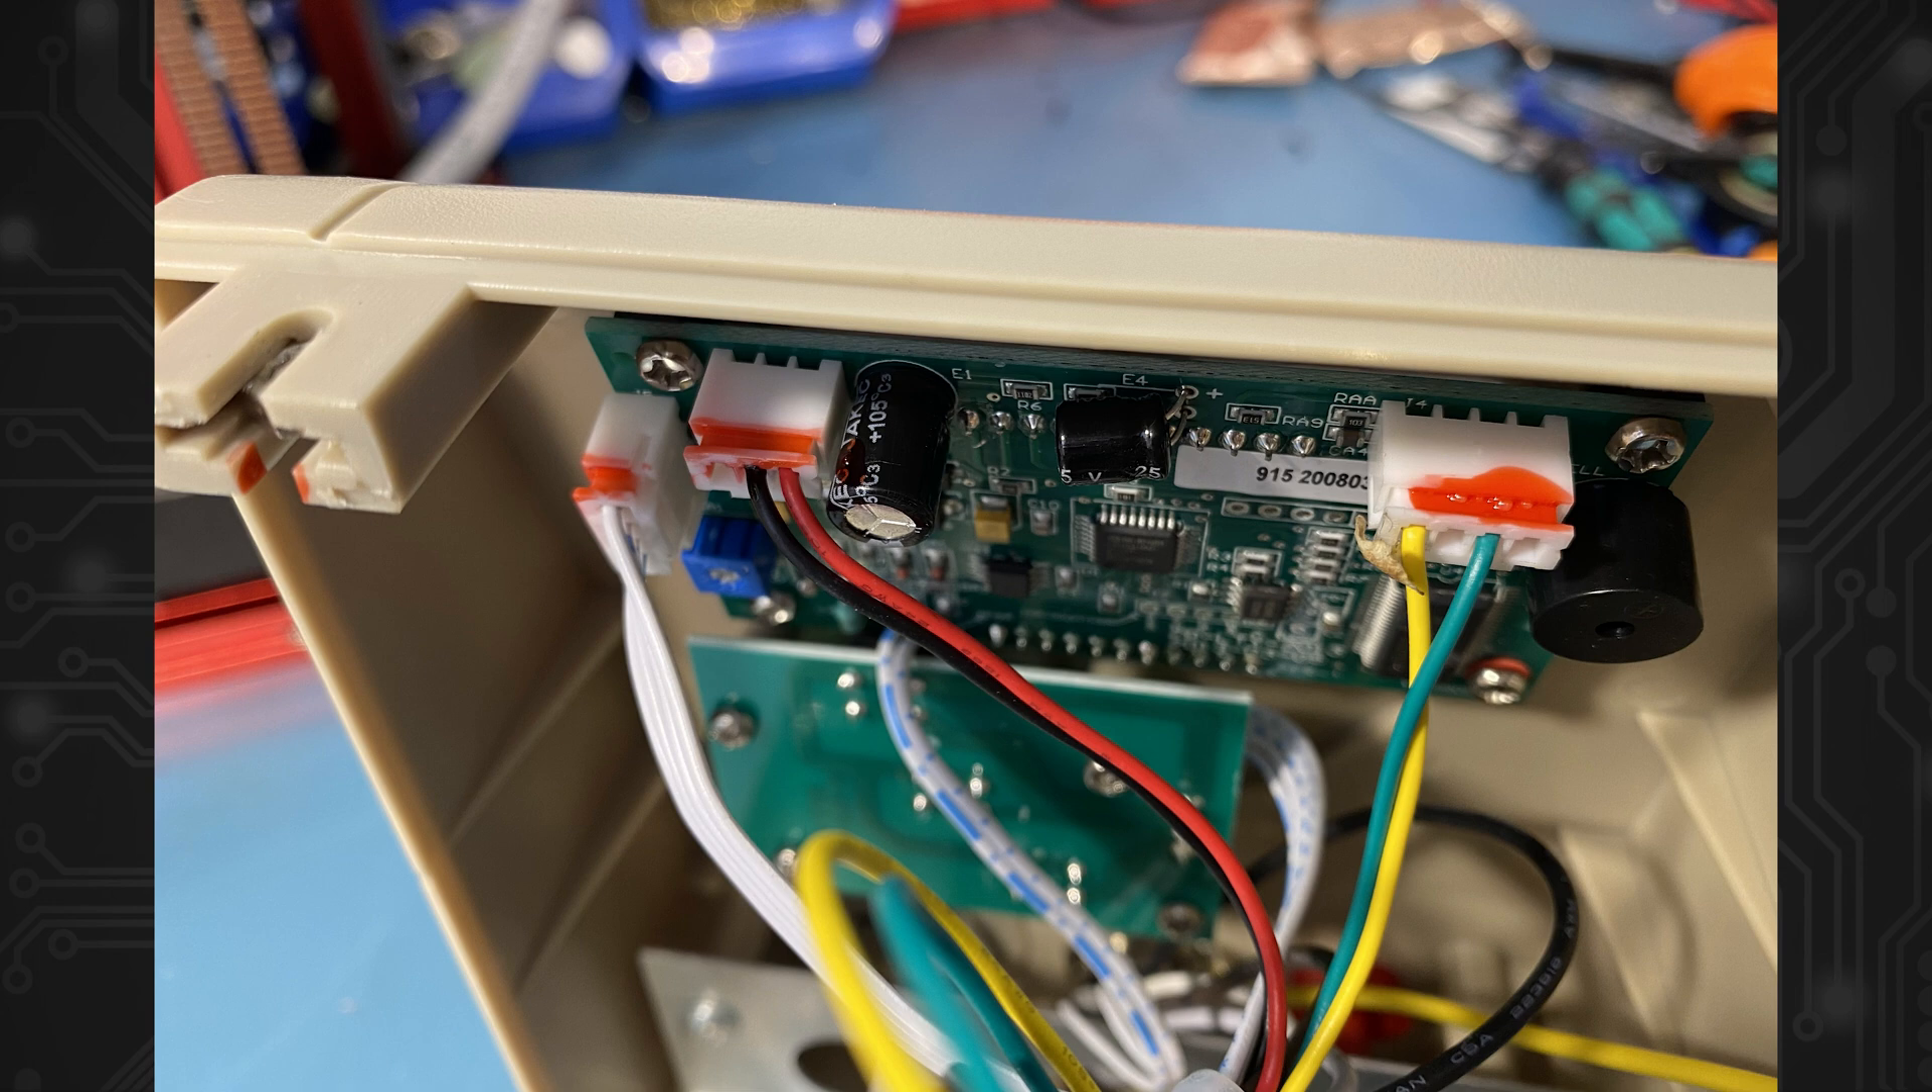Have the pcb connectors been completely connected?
Yes.